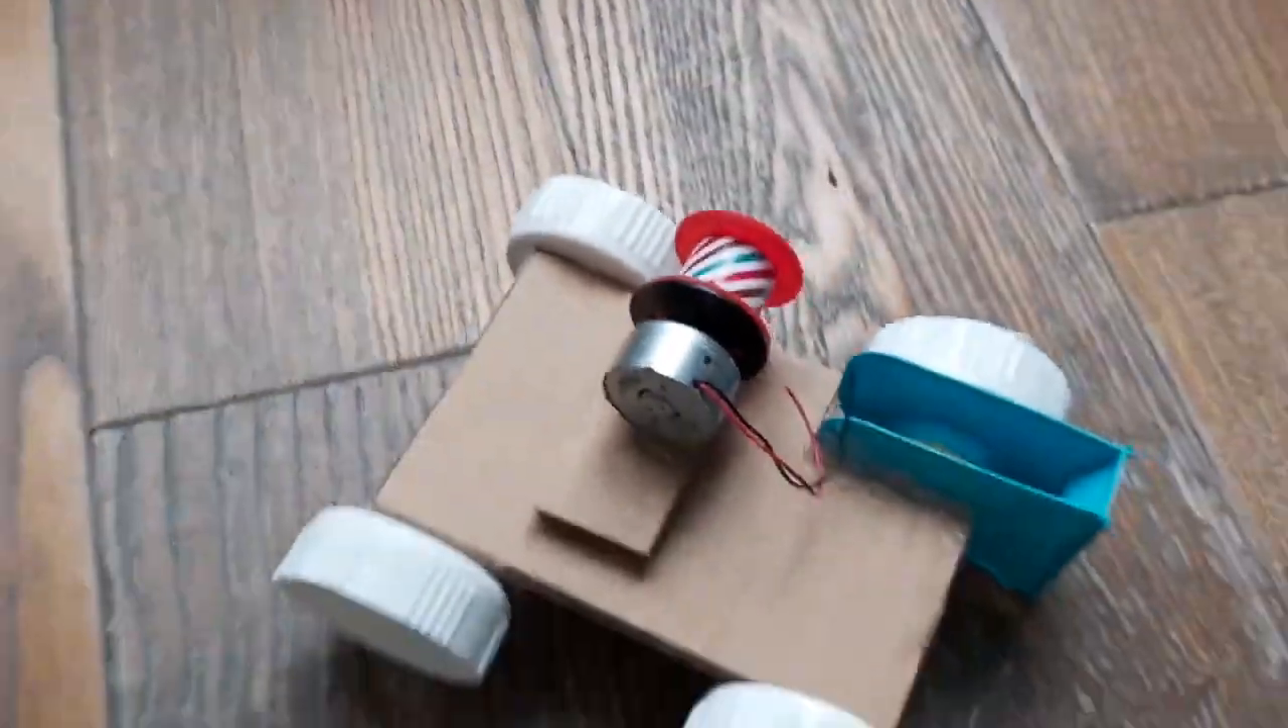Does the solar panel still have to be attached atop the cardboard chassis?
Yes.